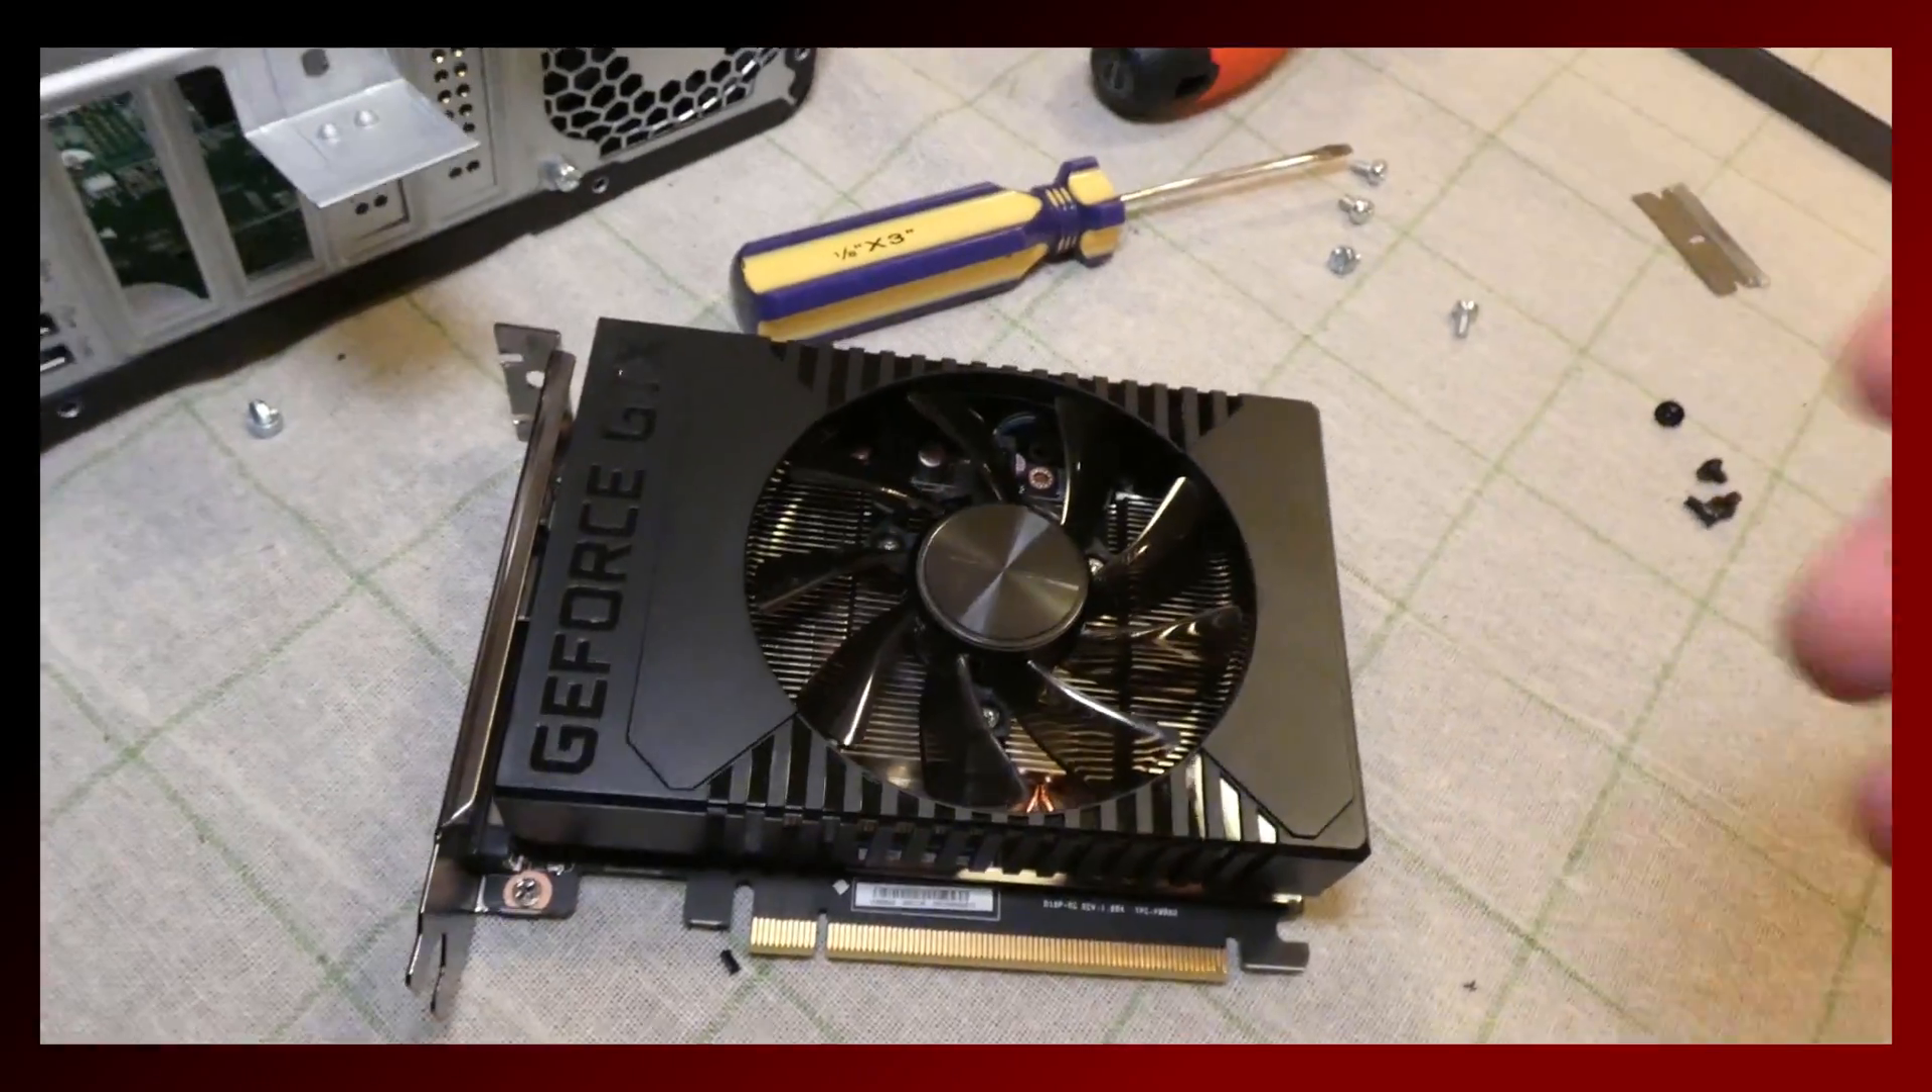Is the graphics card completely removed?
Yes.